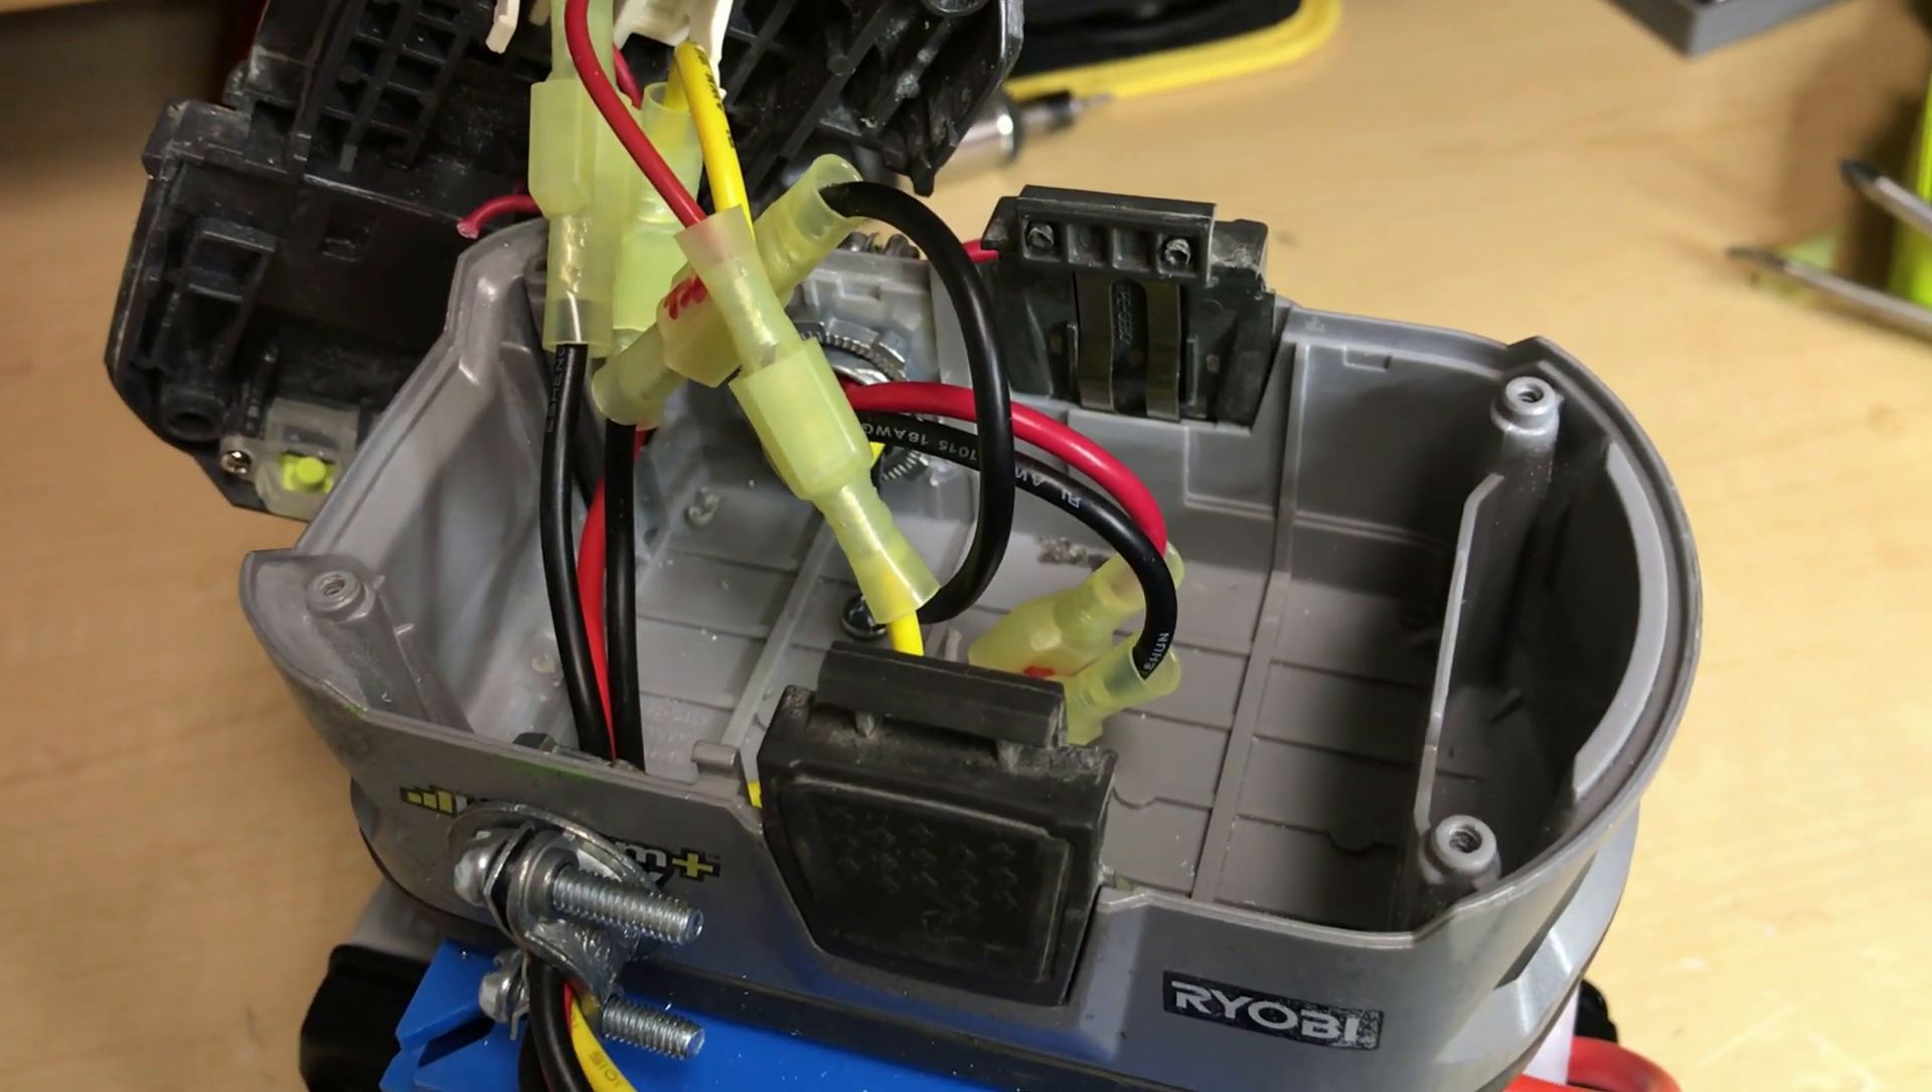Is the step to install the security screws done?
No.